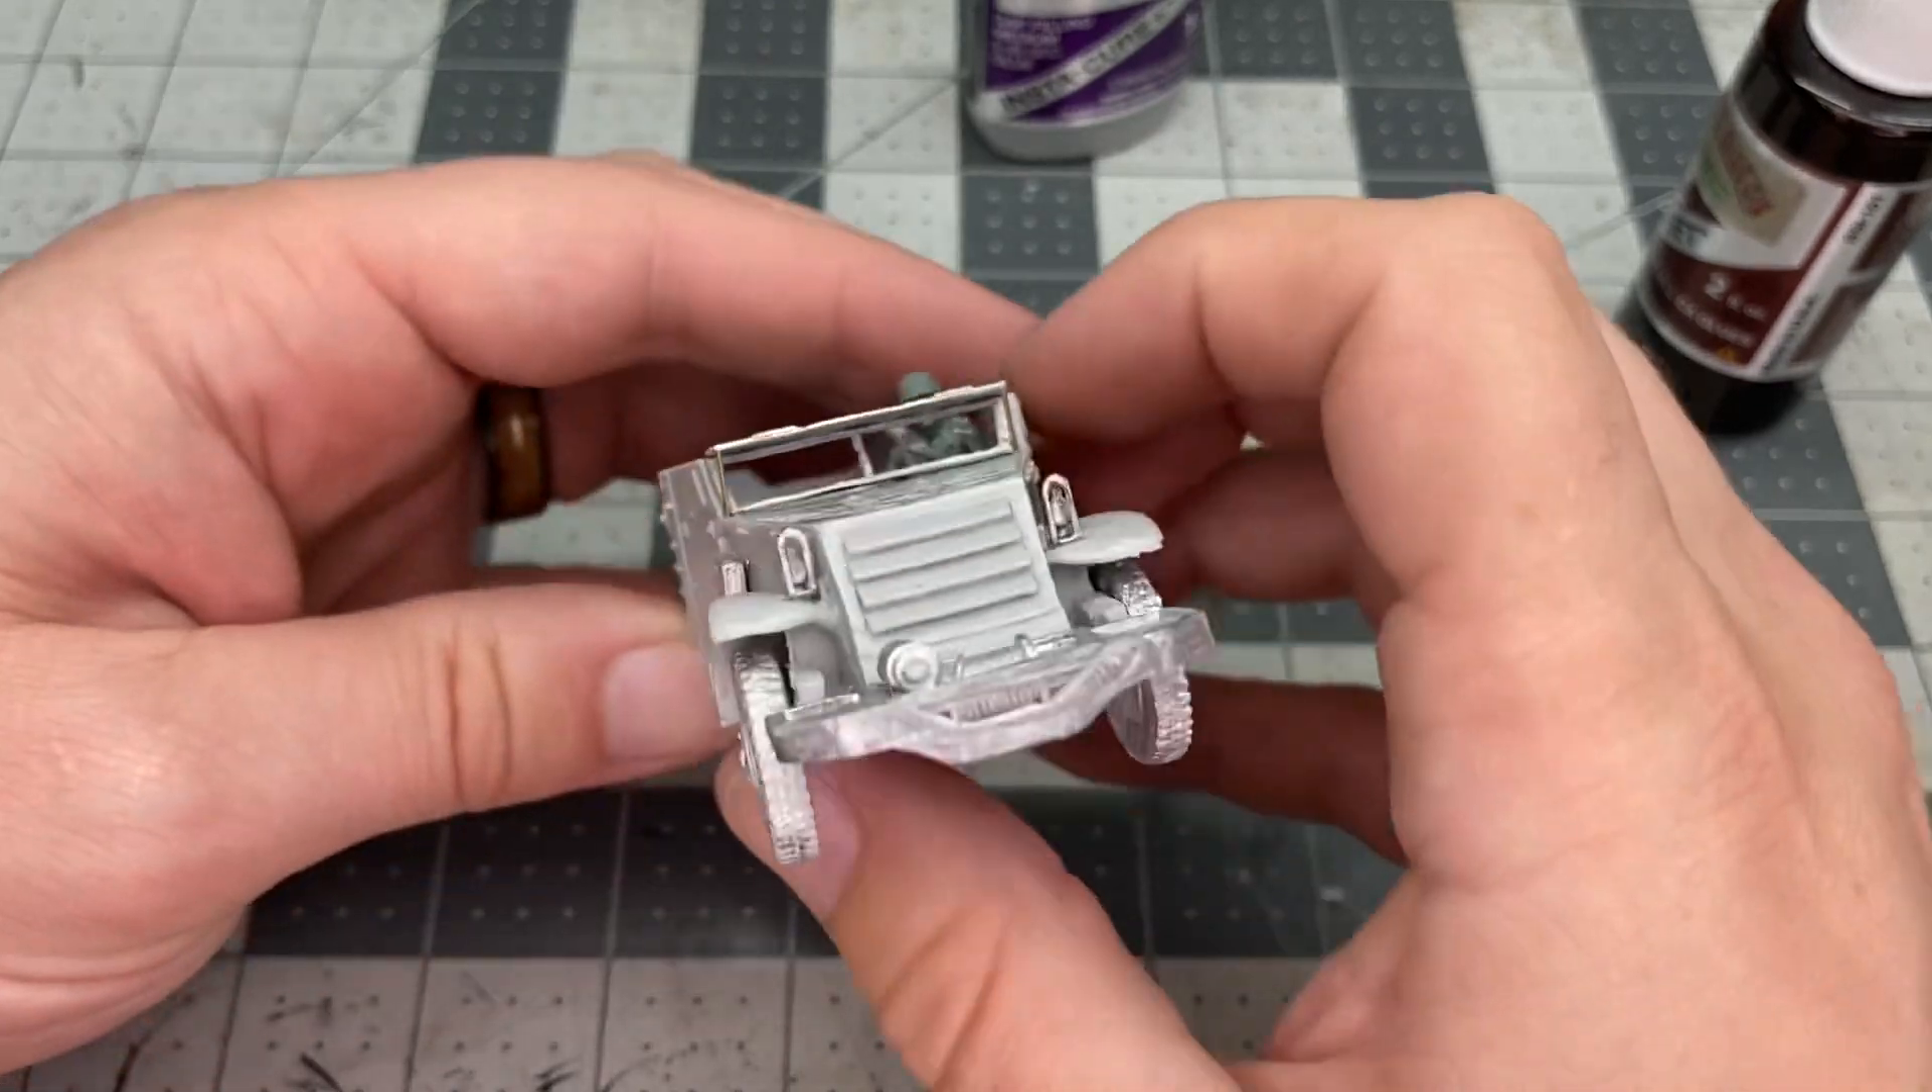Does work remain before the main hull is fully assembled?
No.